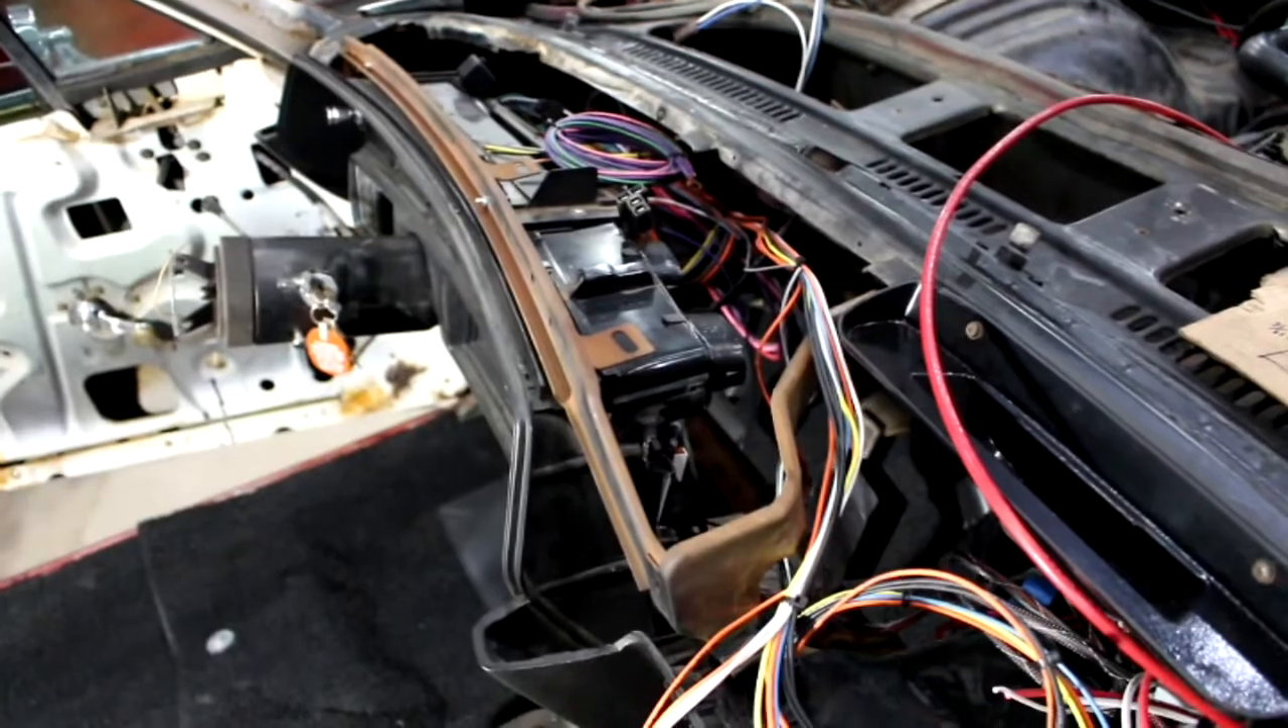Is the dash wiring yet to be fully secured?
Yes.